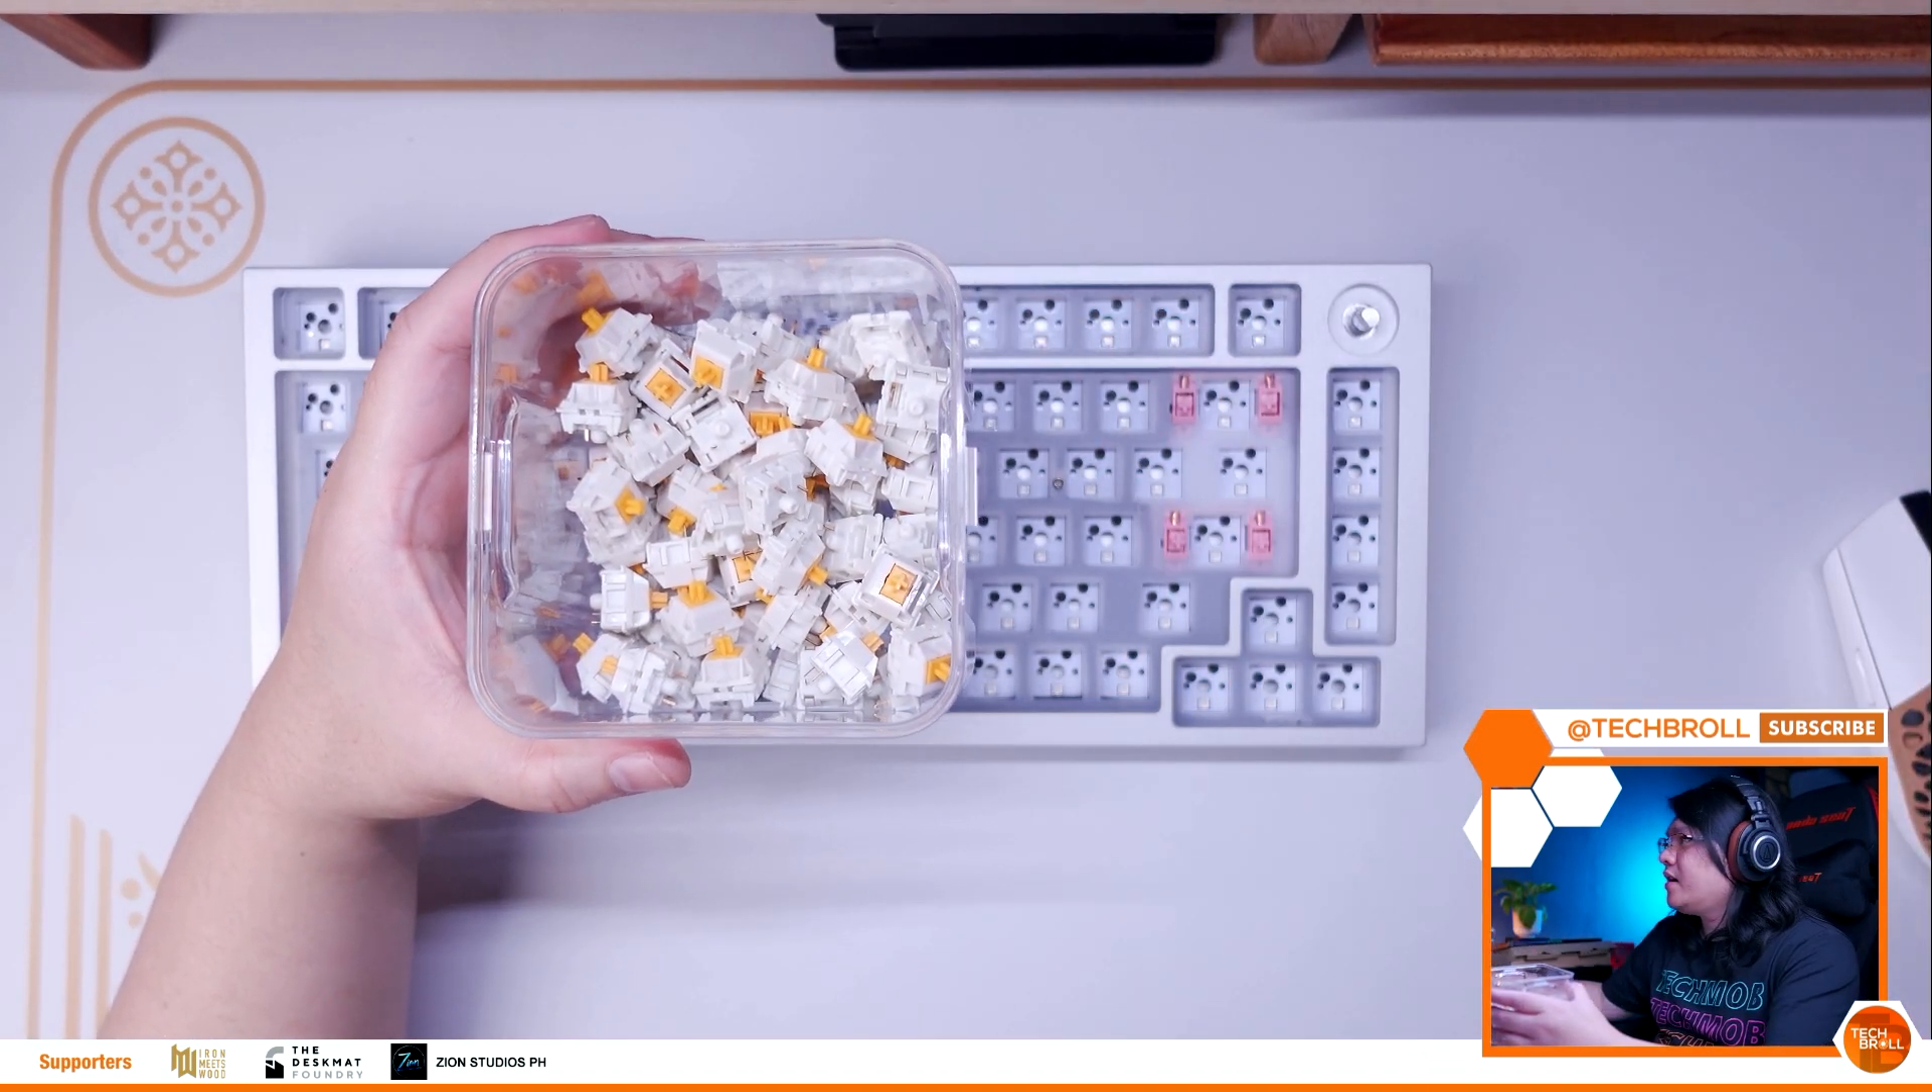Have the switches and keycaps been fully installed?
No.